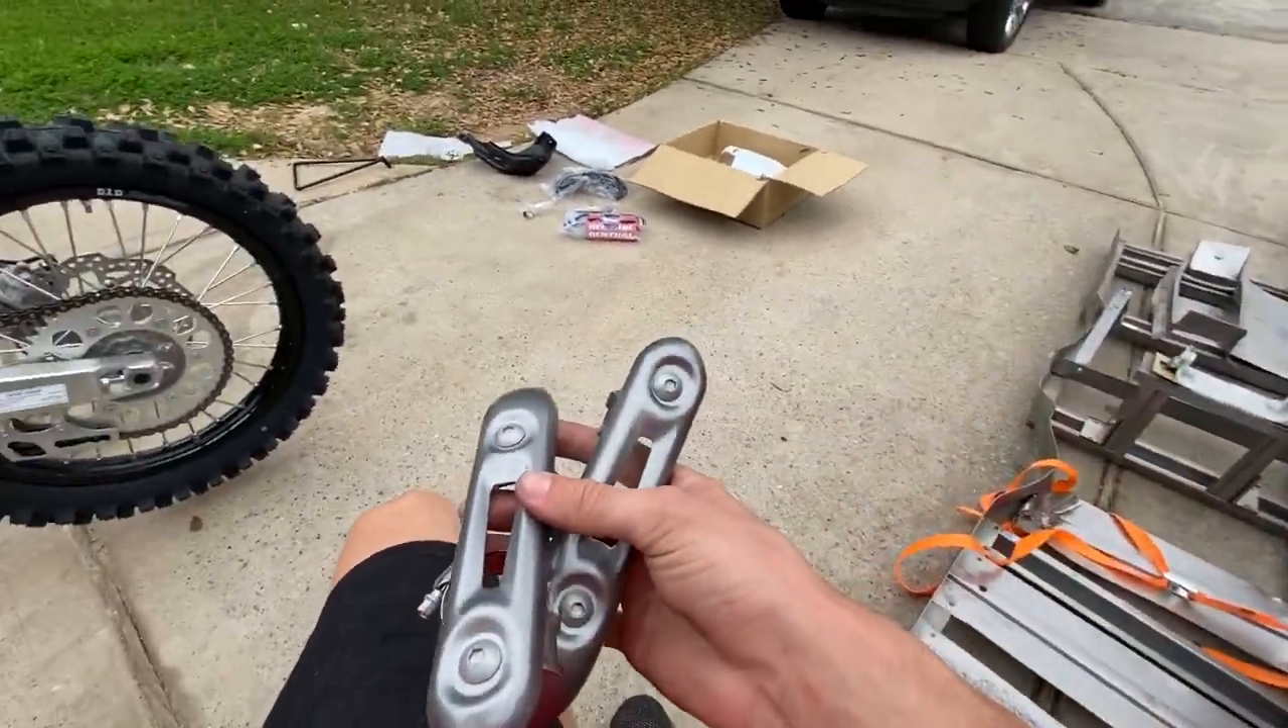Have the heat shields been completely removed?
Yes.